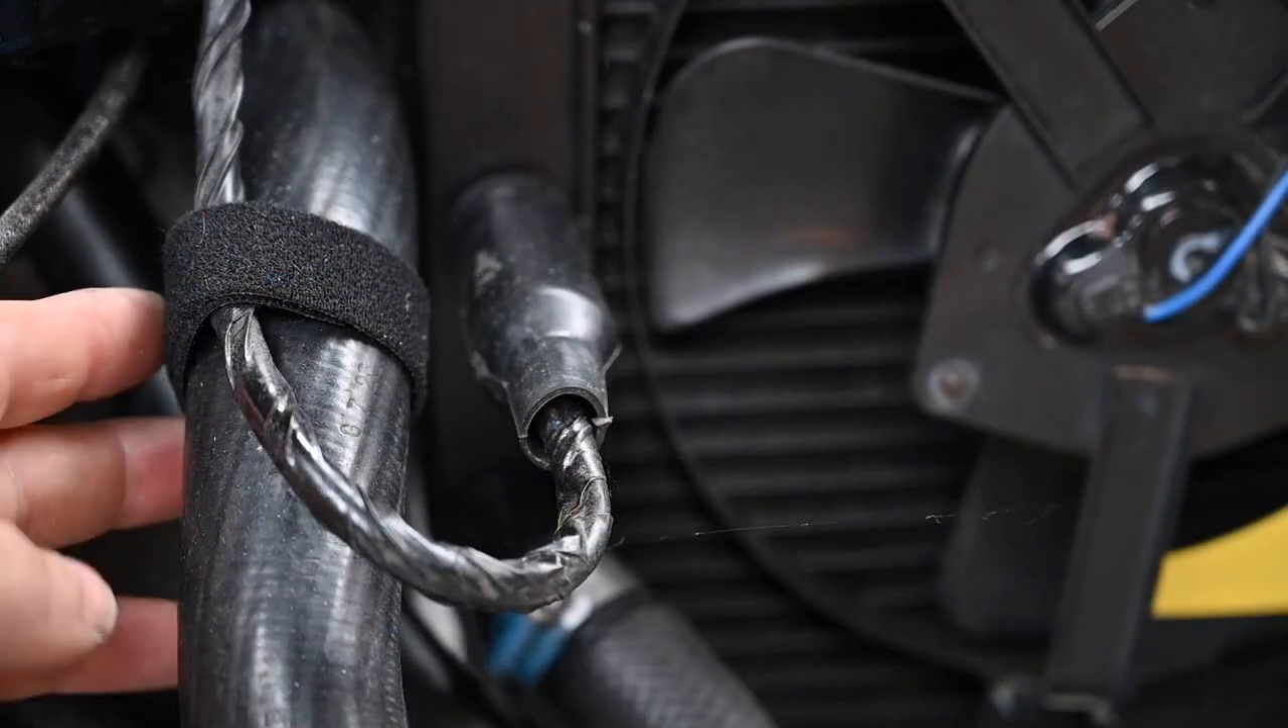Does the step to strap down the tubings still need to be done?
No.